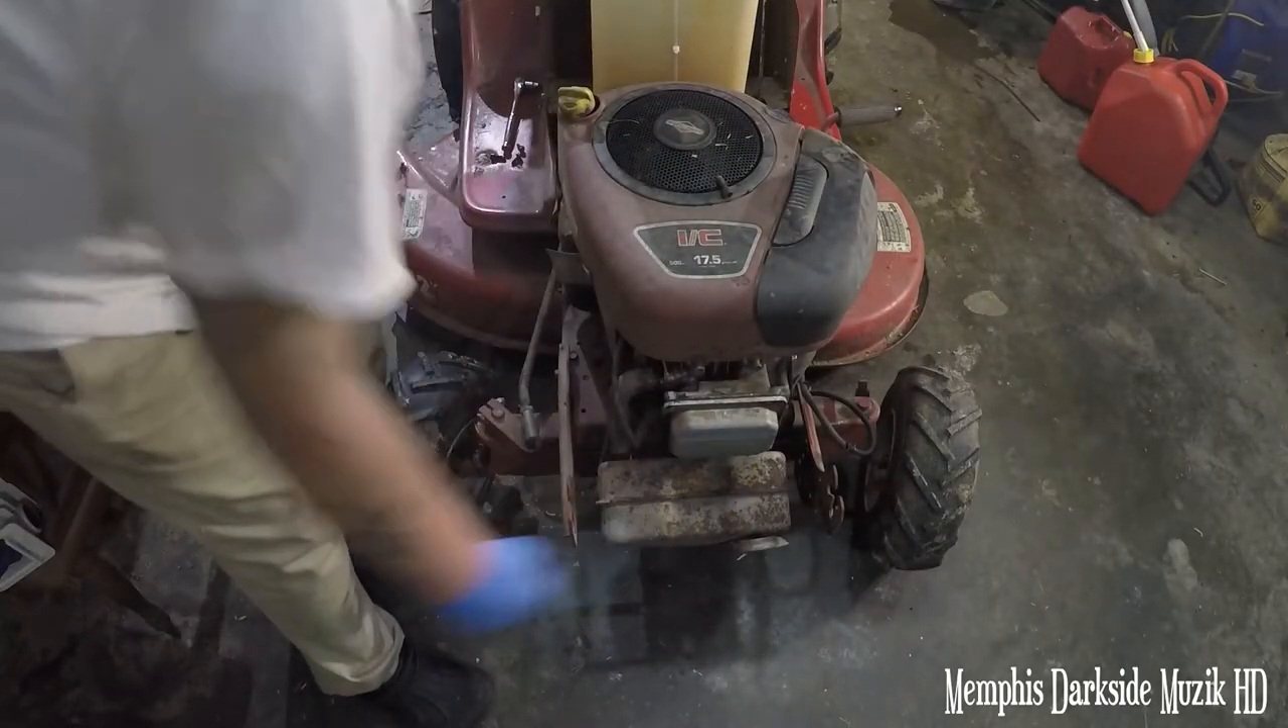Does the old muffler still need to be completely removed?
Yes.